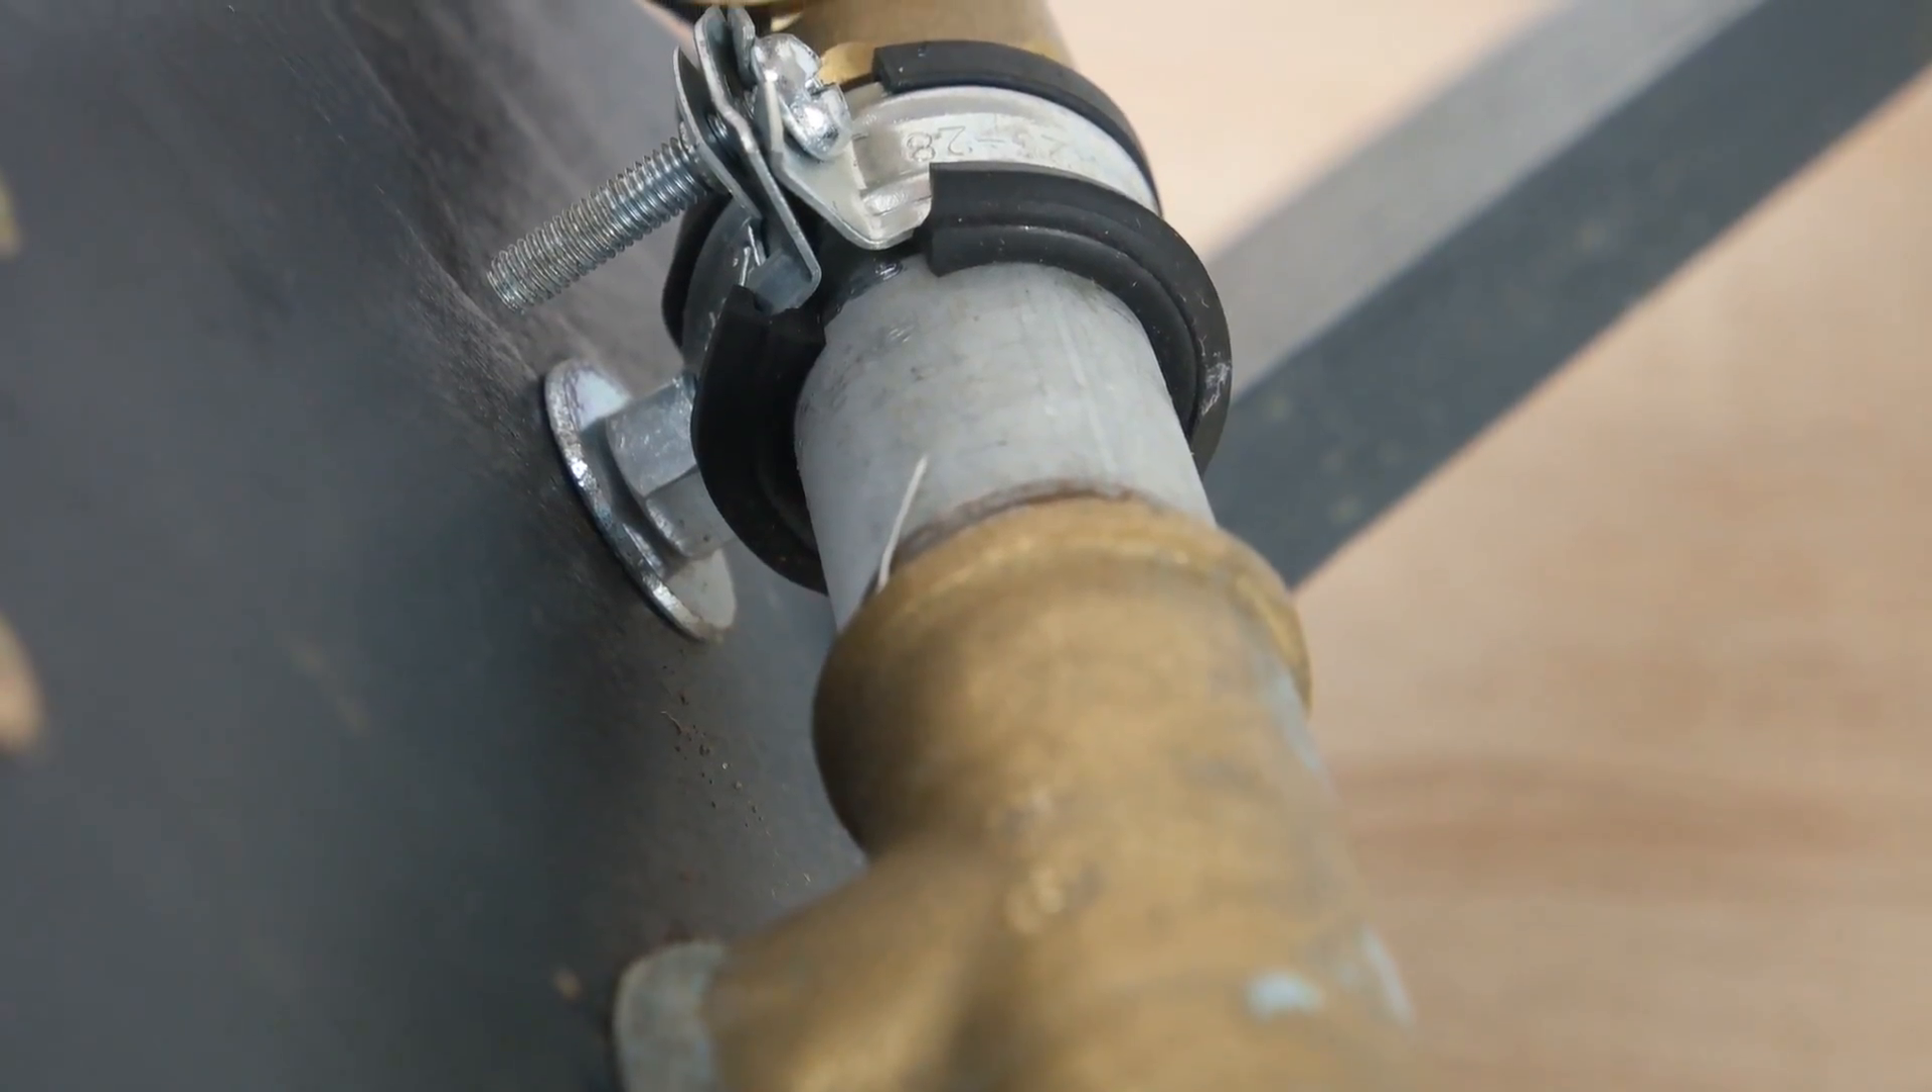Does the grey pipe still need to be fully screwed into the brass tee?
No.